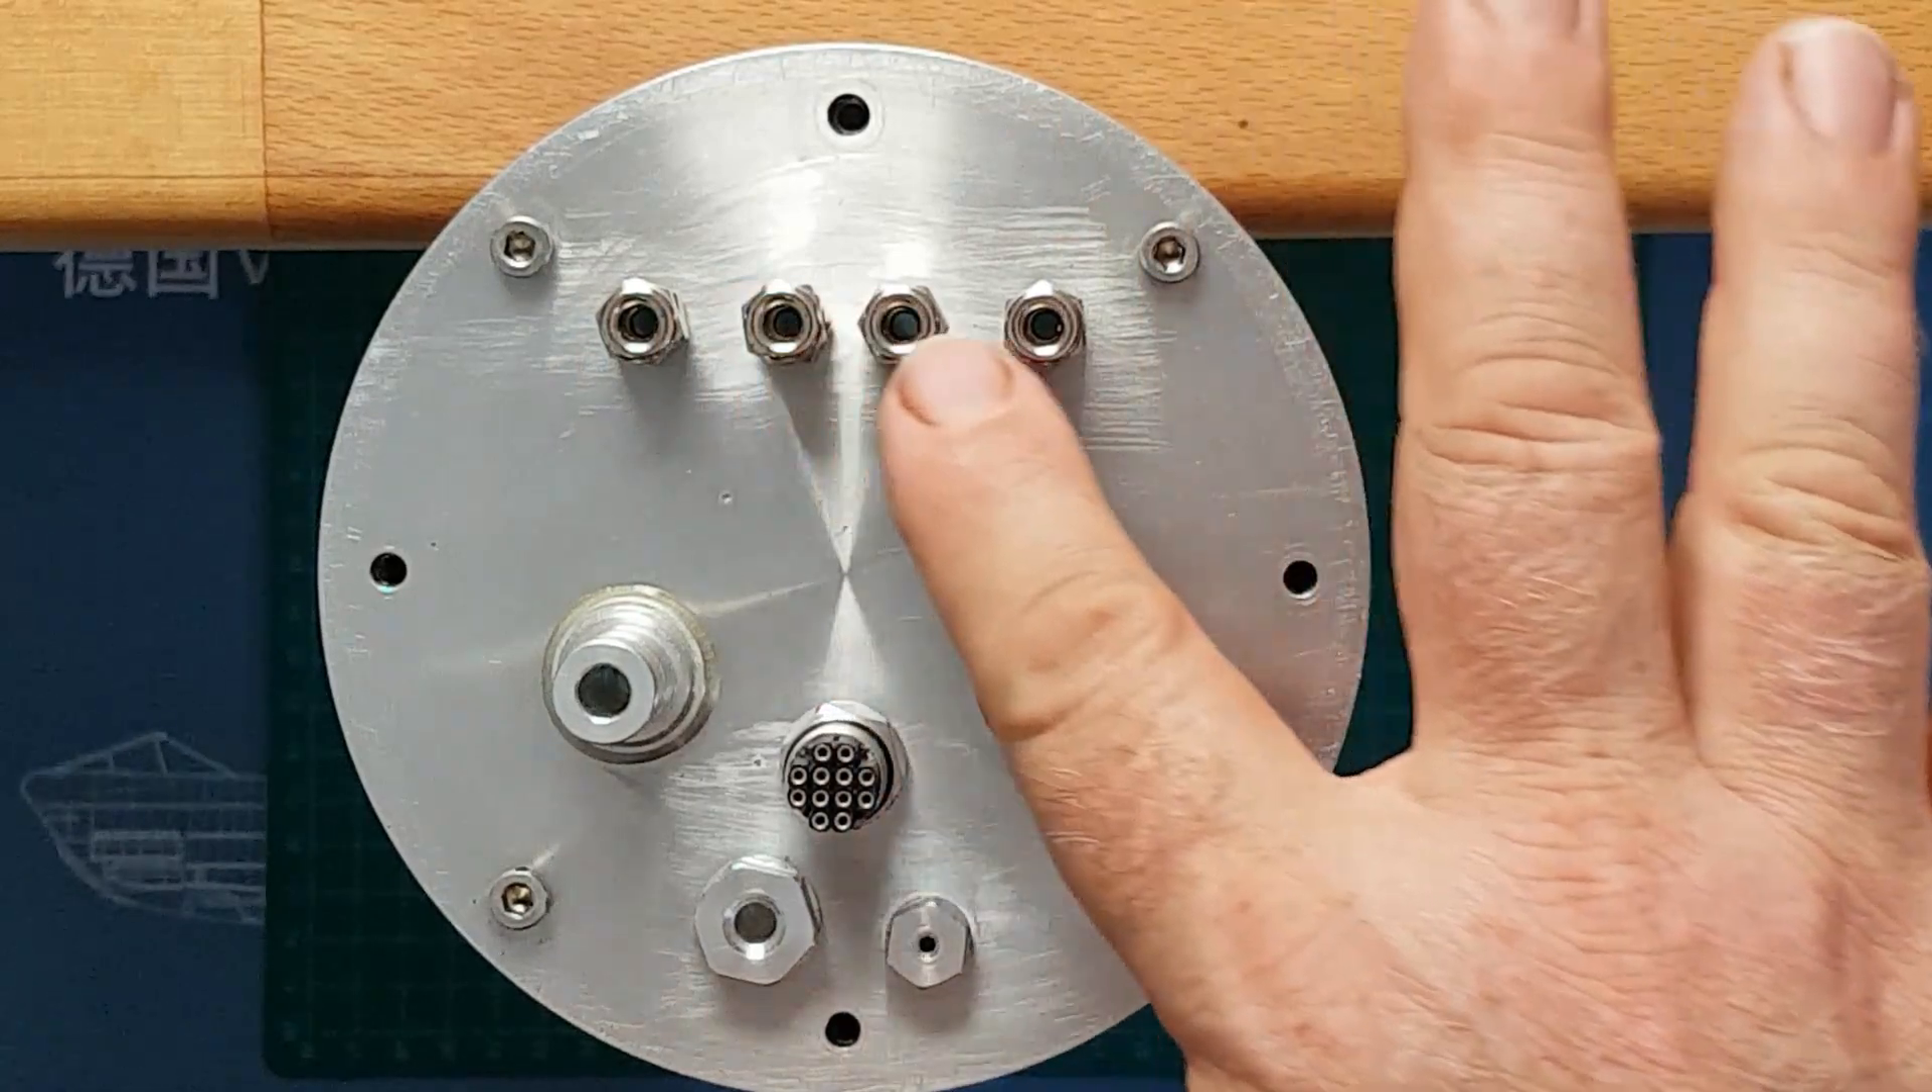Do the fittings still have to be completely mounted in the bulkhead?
No.